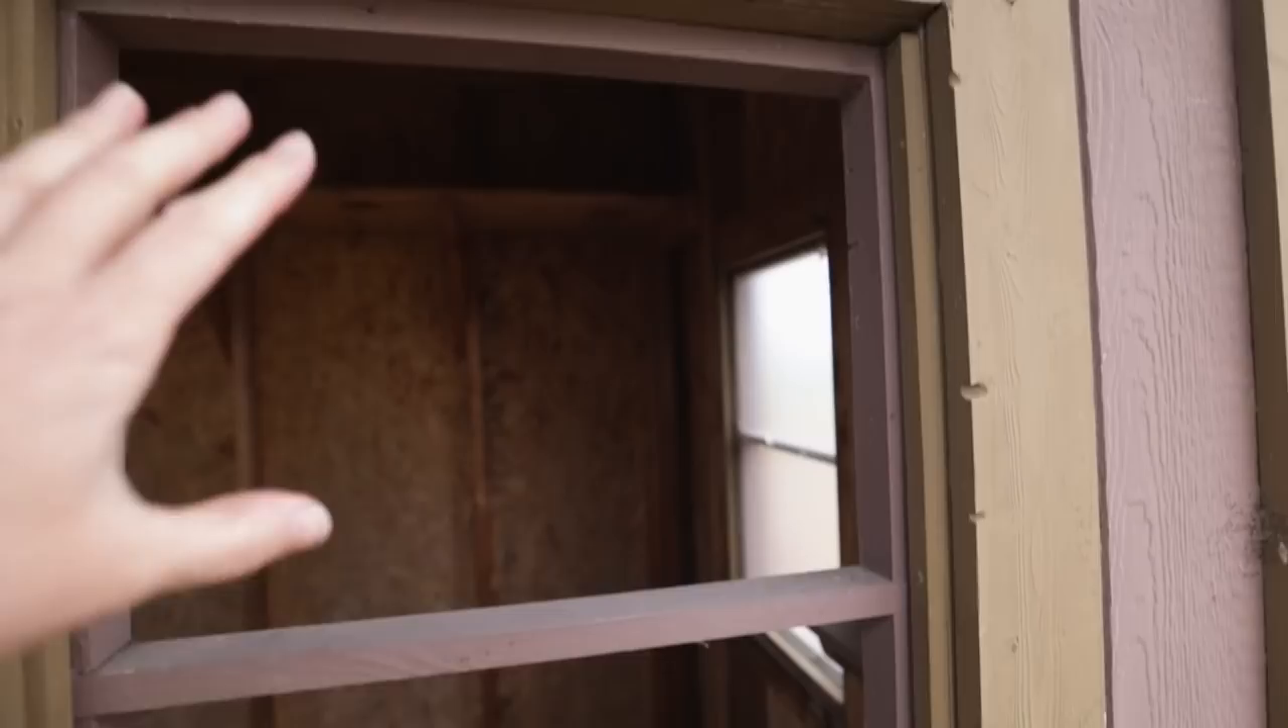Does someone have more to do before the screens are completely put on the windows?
Yes.